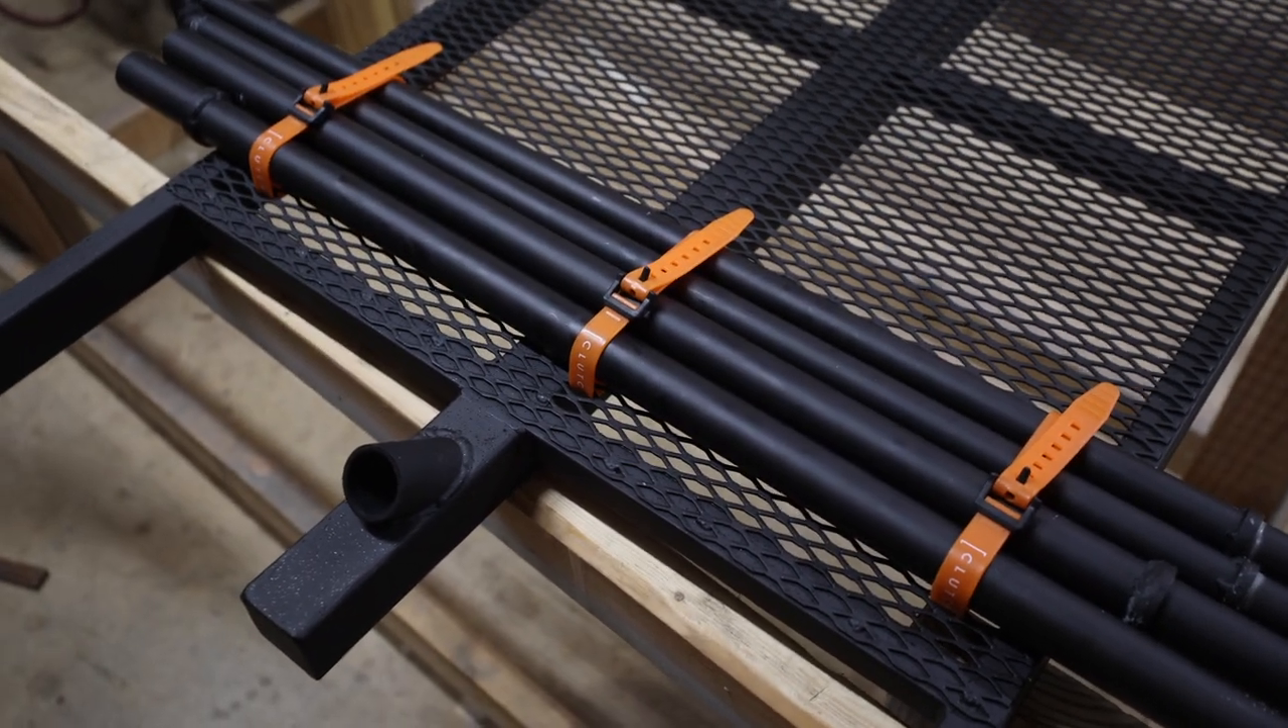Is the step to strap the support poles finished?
Yes.